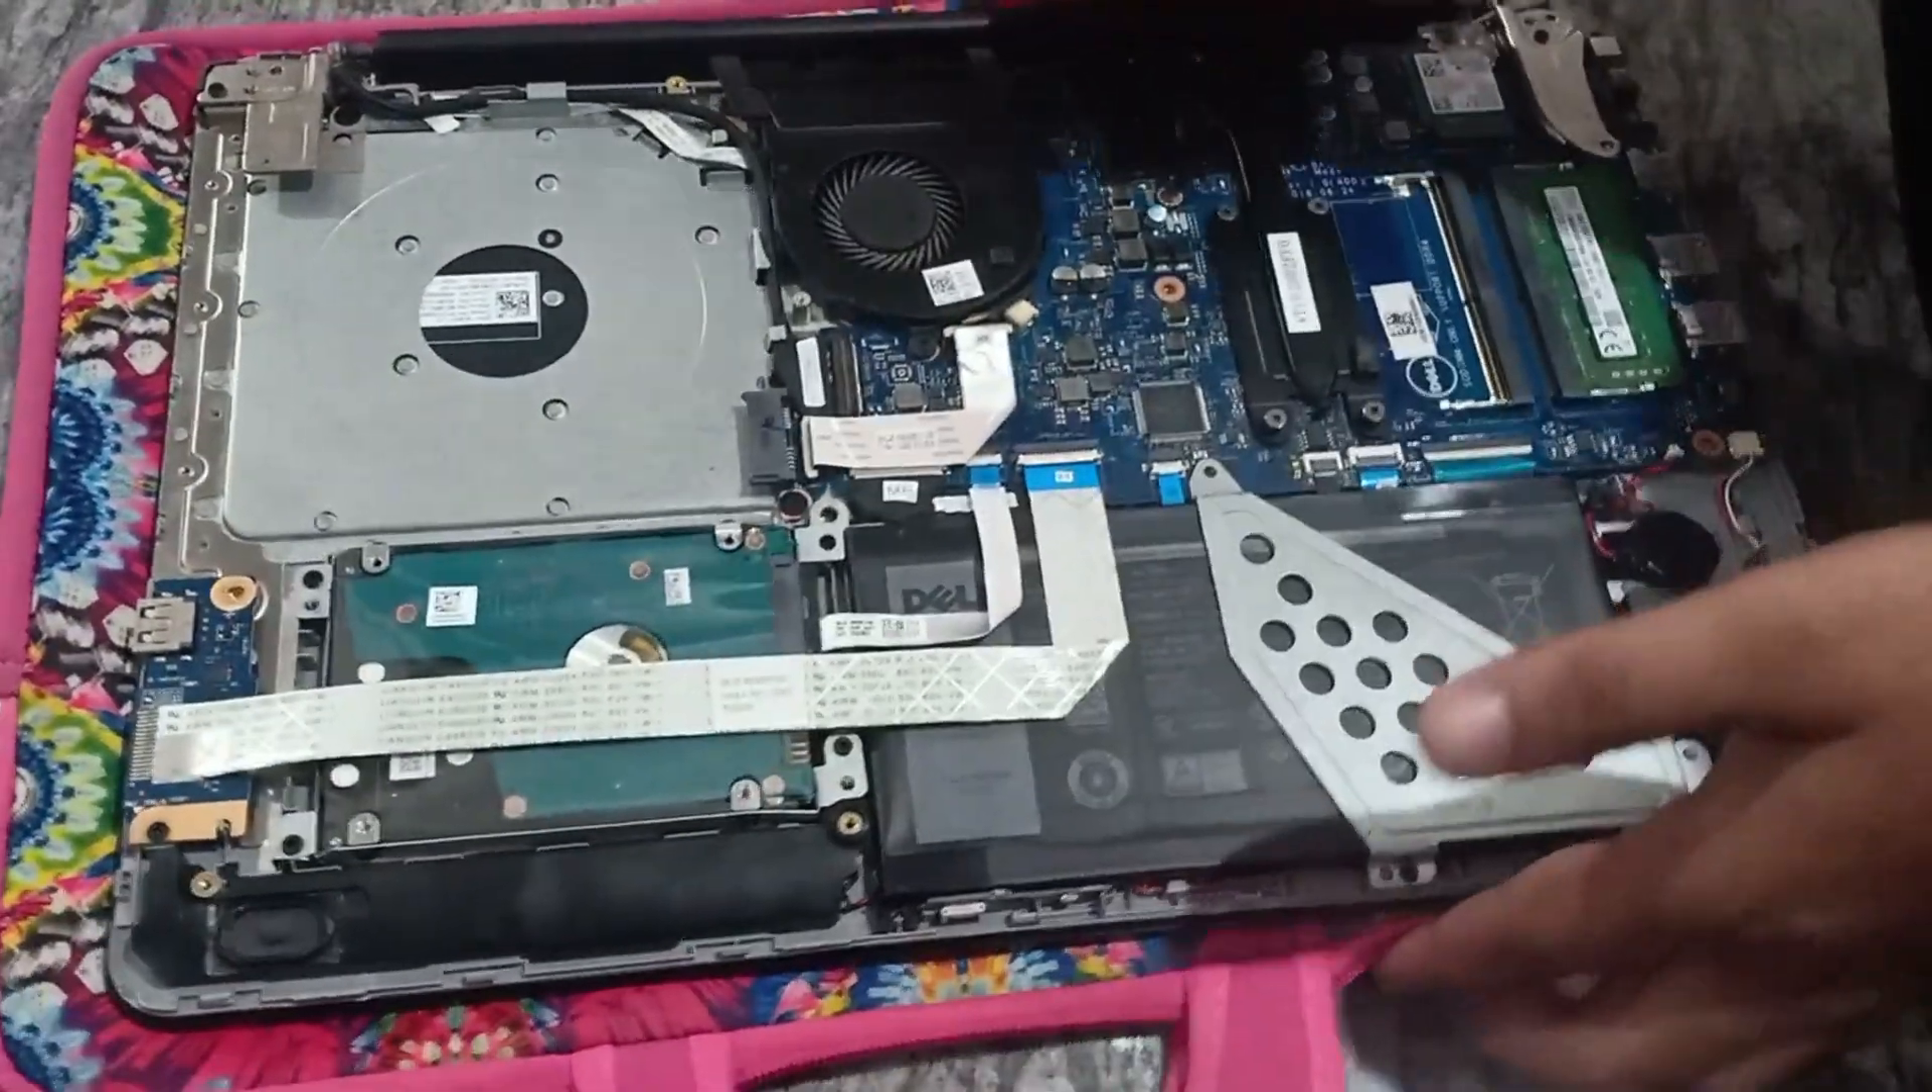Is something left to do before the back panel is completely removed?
No.